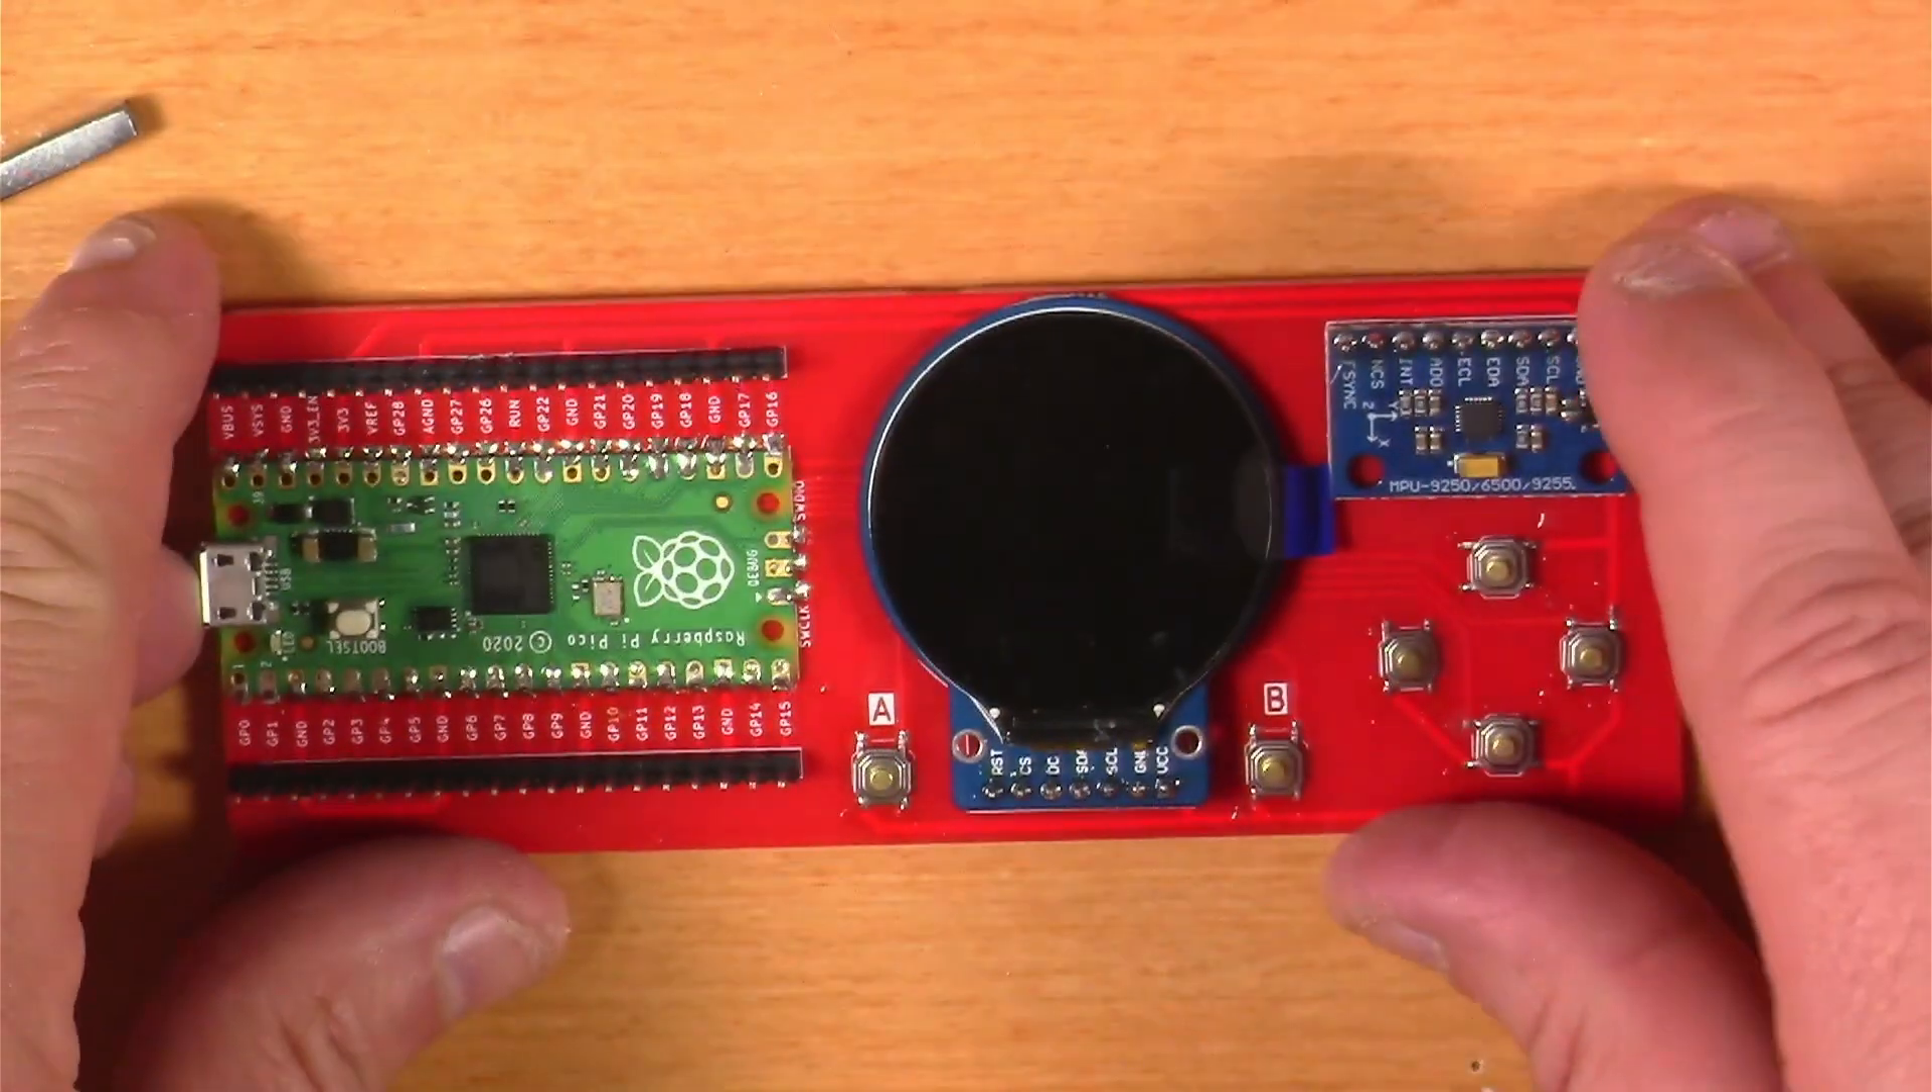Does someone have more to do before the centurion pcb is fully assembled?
No.